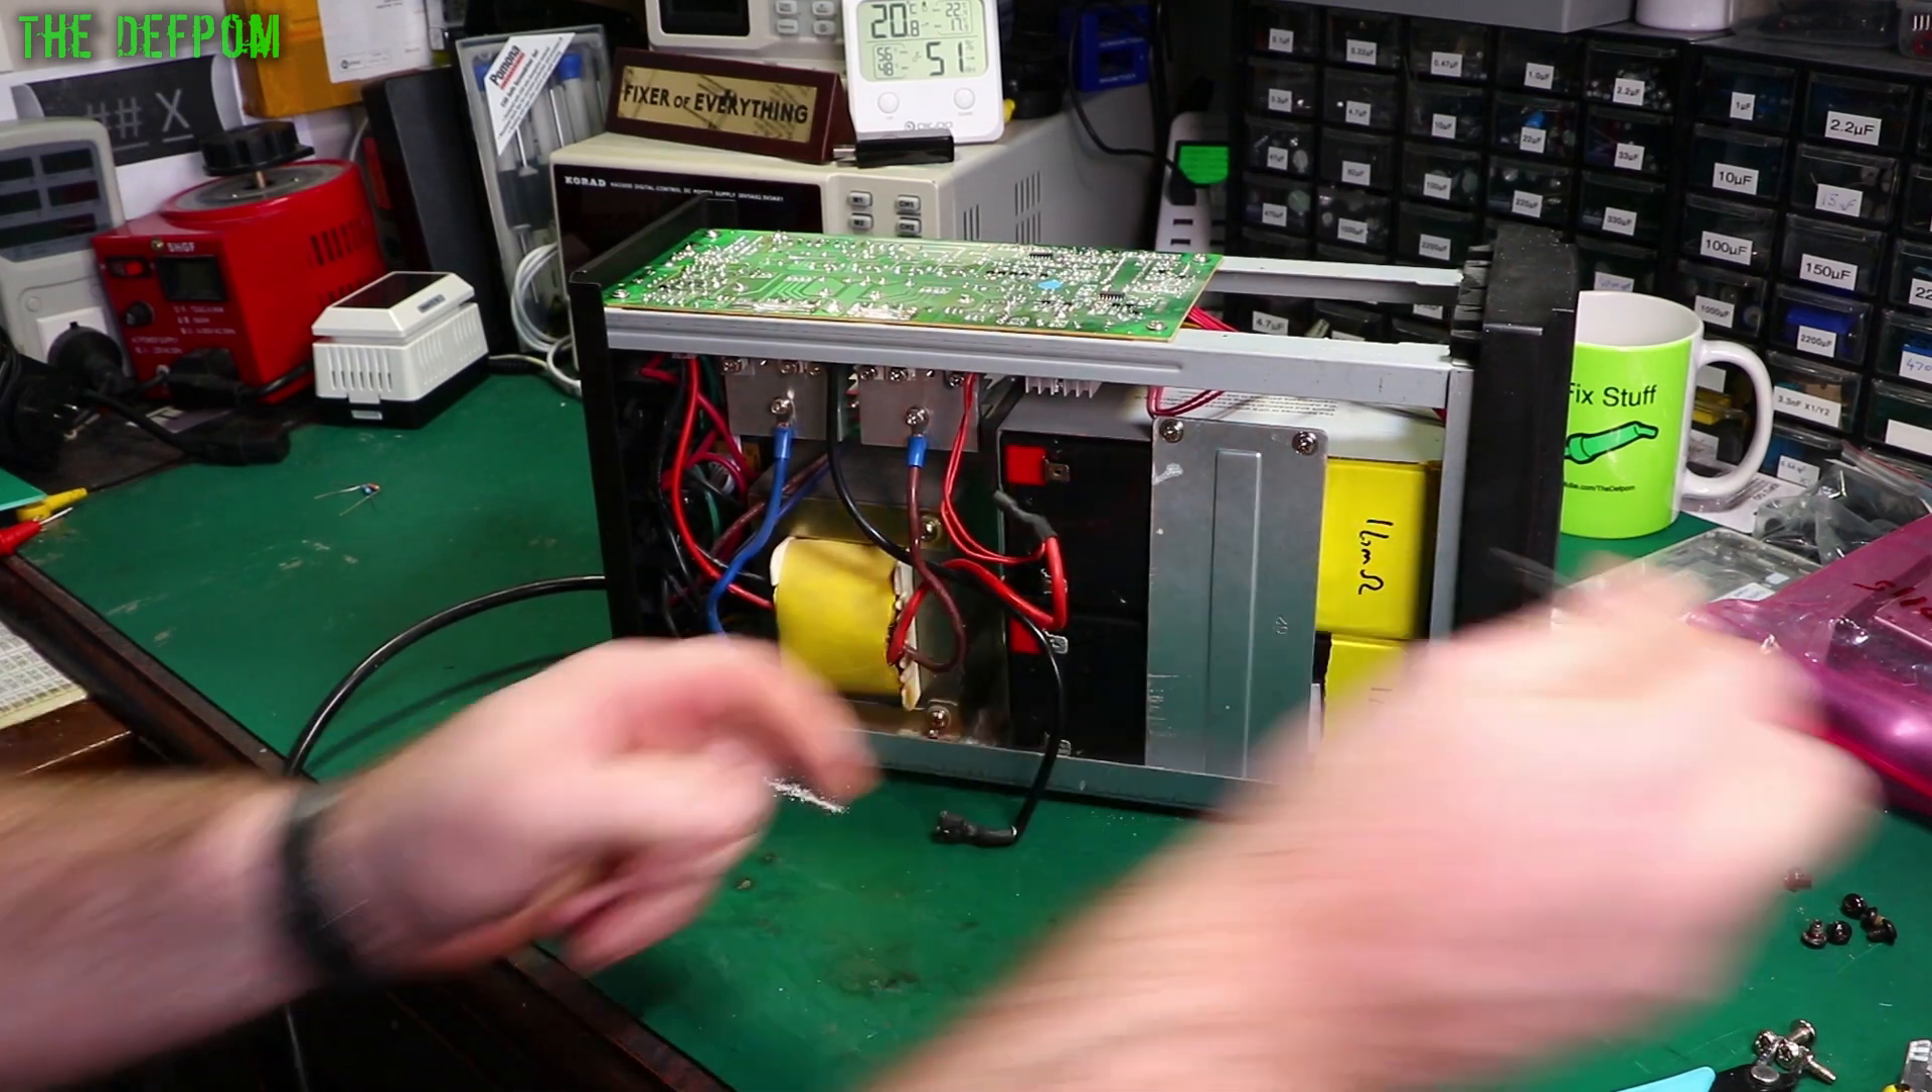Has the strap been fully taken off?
No.